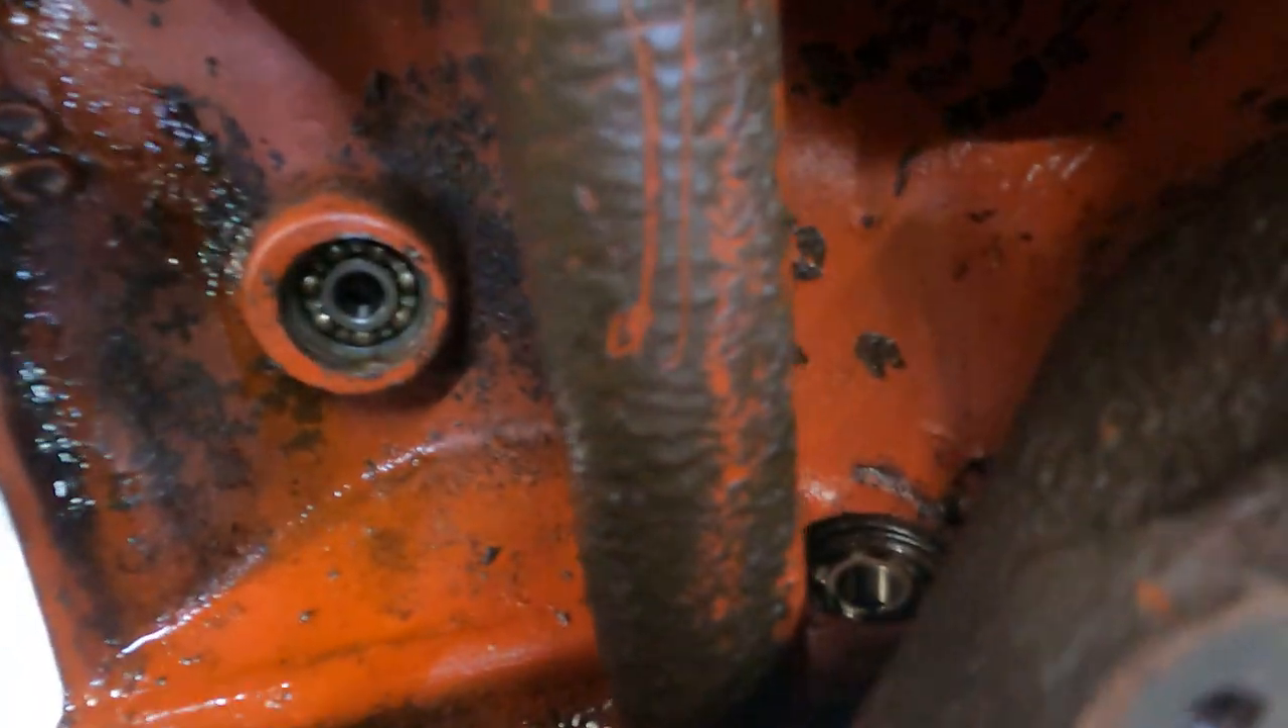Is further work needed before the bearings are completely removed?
Yes.